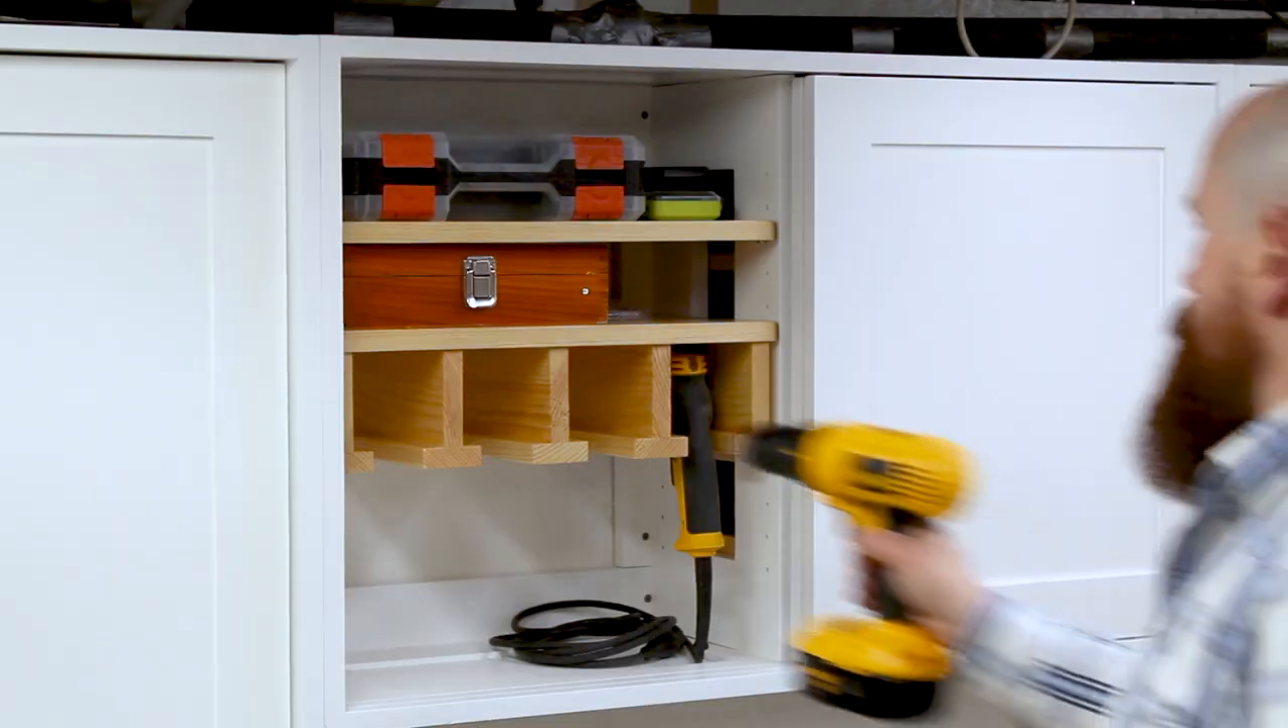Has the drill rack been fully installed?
Yes.